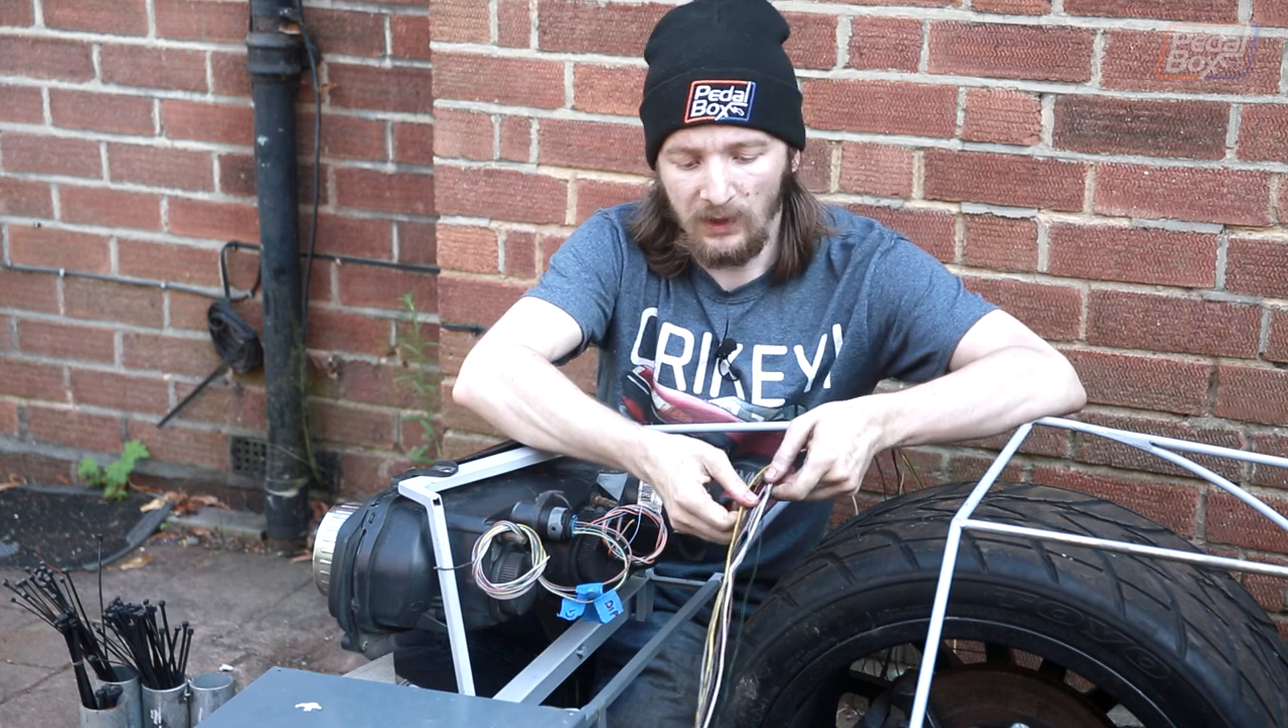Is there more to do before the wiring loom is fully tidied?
Yes.